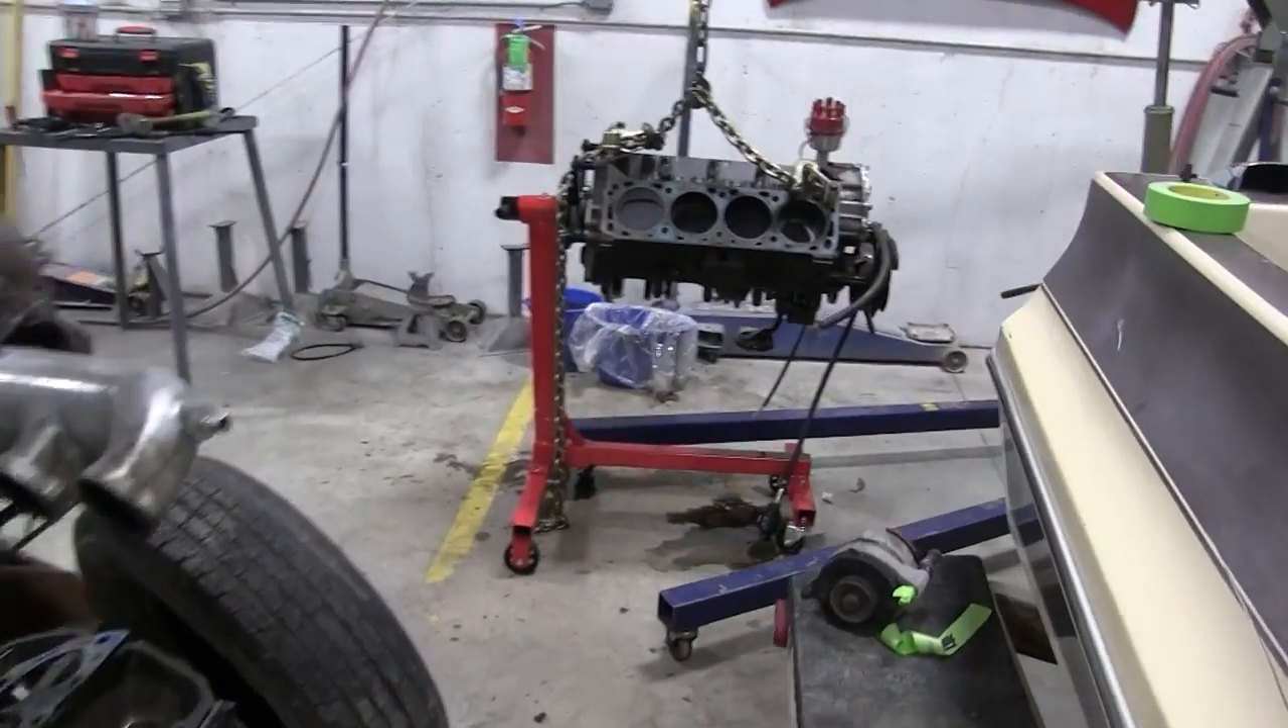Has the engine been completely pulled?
Yes.